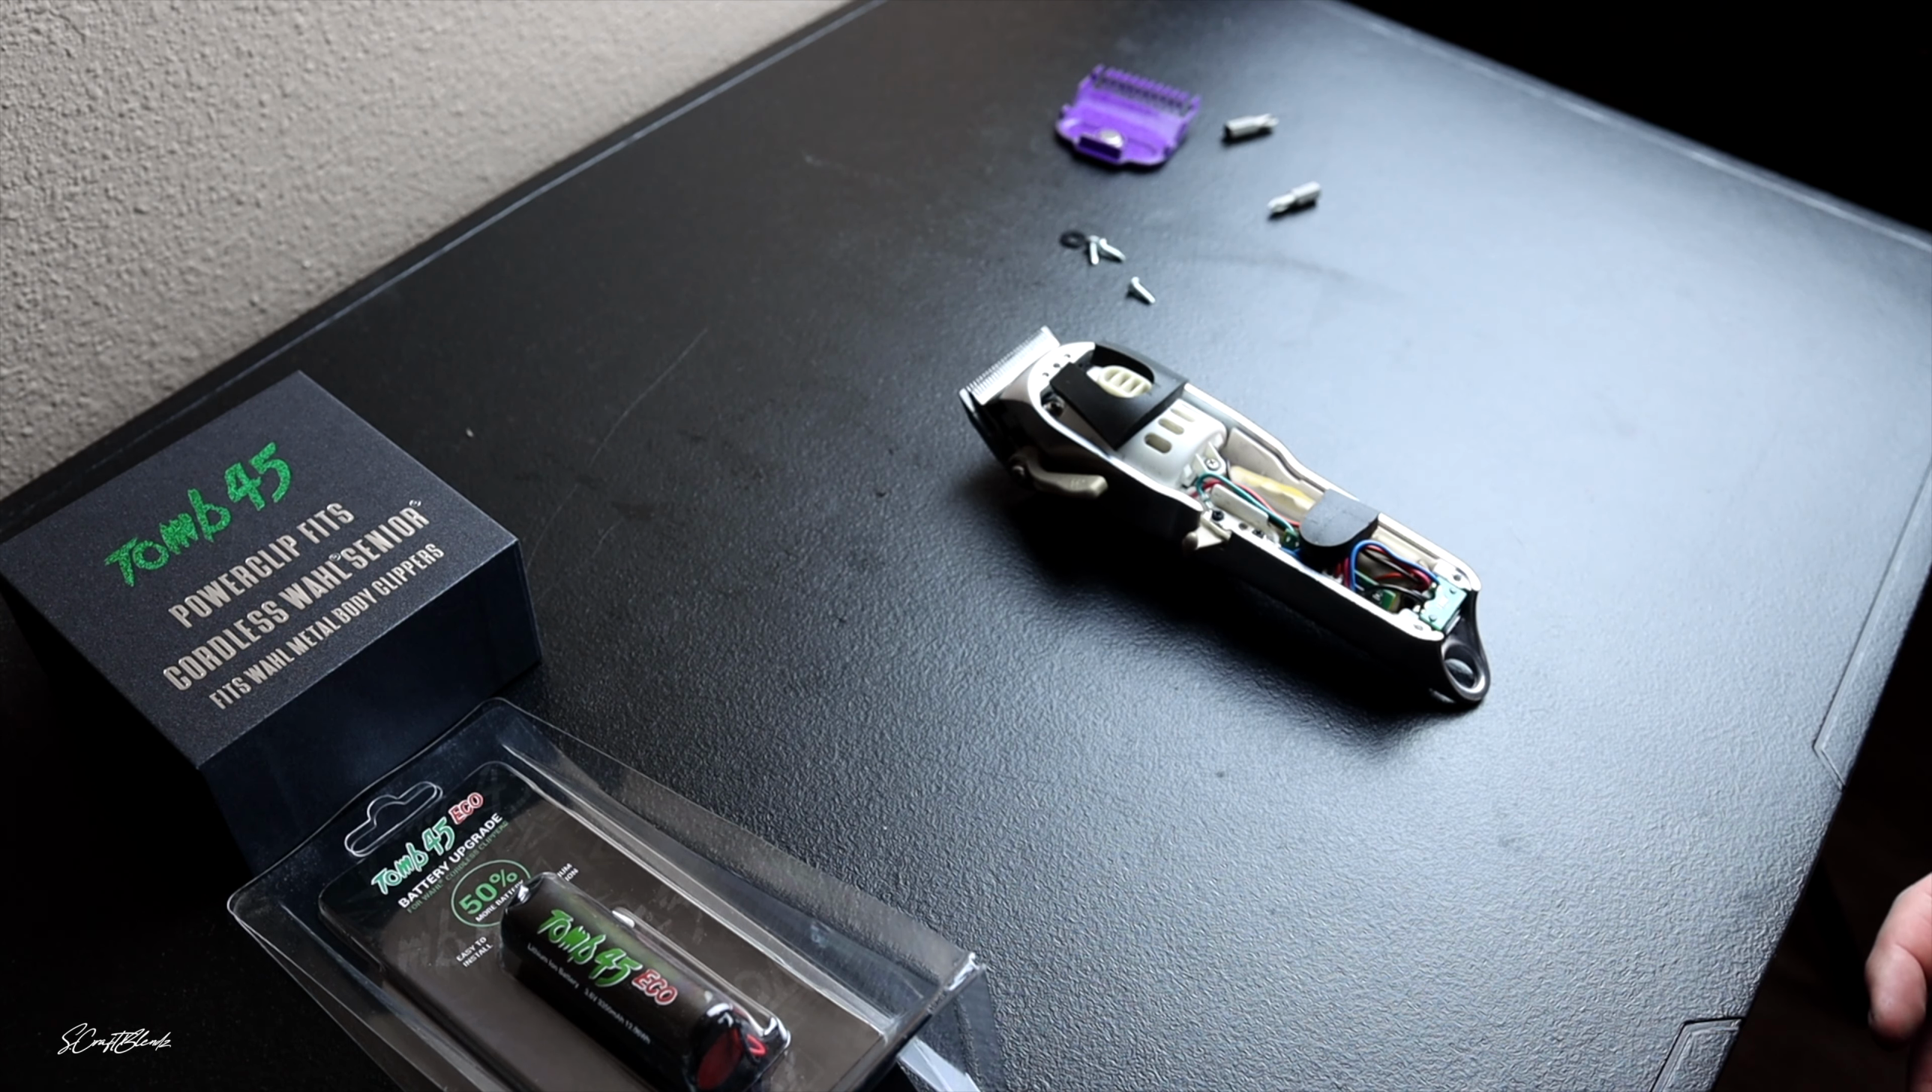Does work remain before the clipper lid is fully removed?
No.